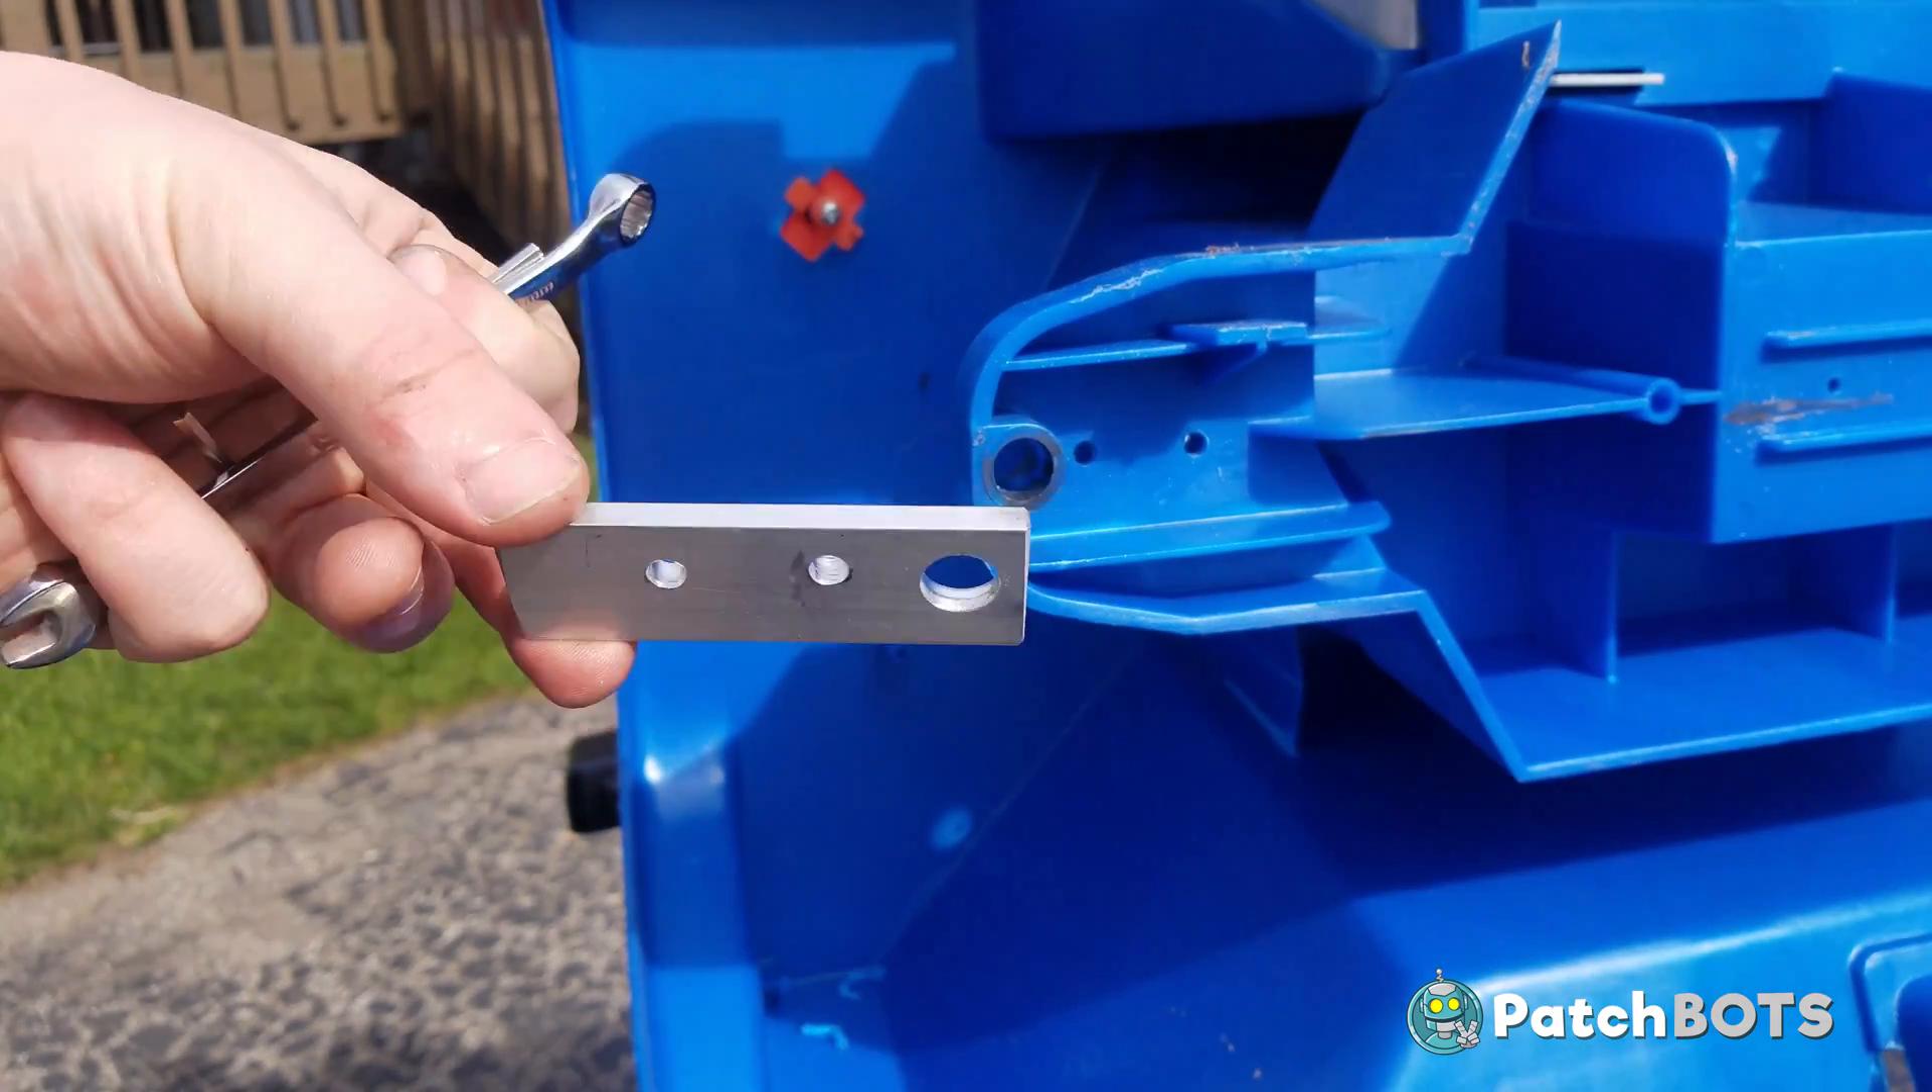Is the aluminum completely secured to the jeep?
No.